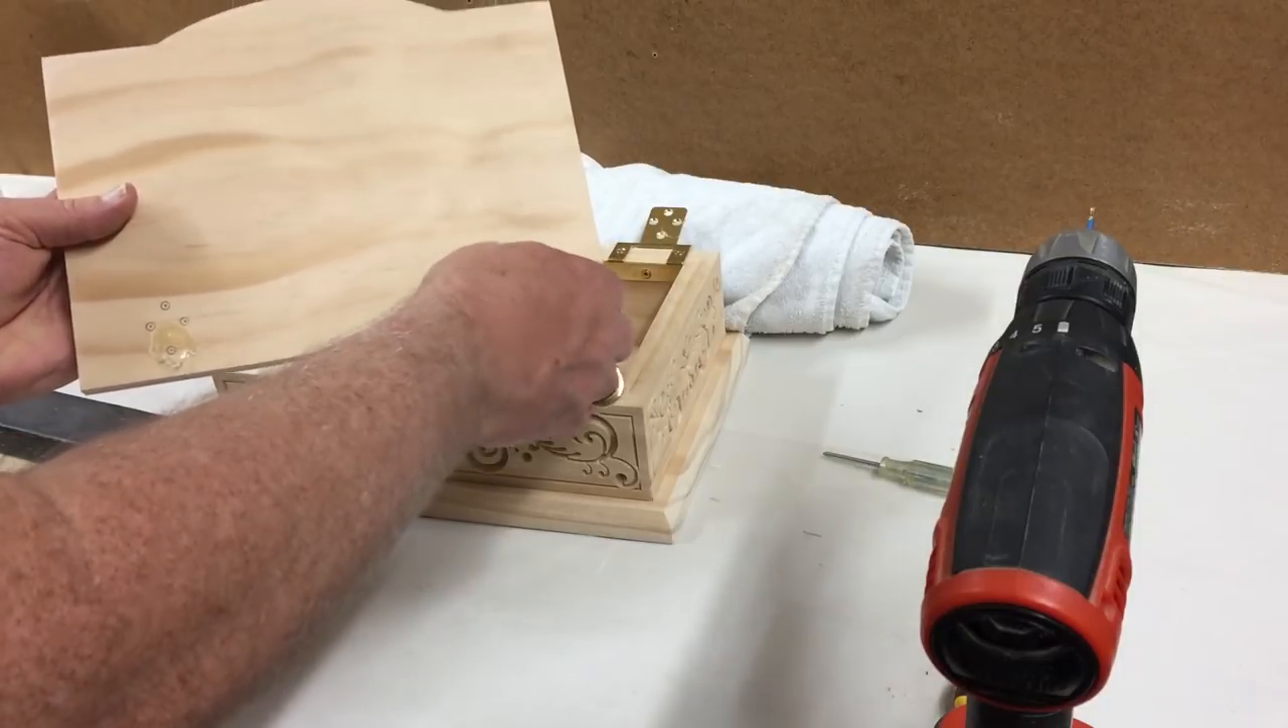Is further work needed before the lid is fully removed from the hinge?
No.